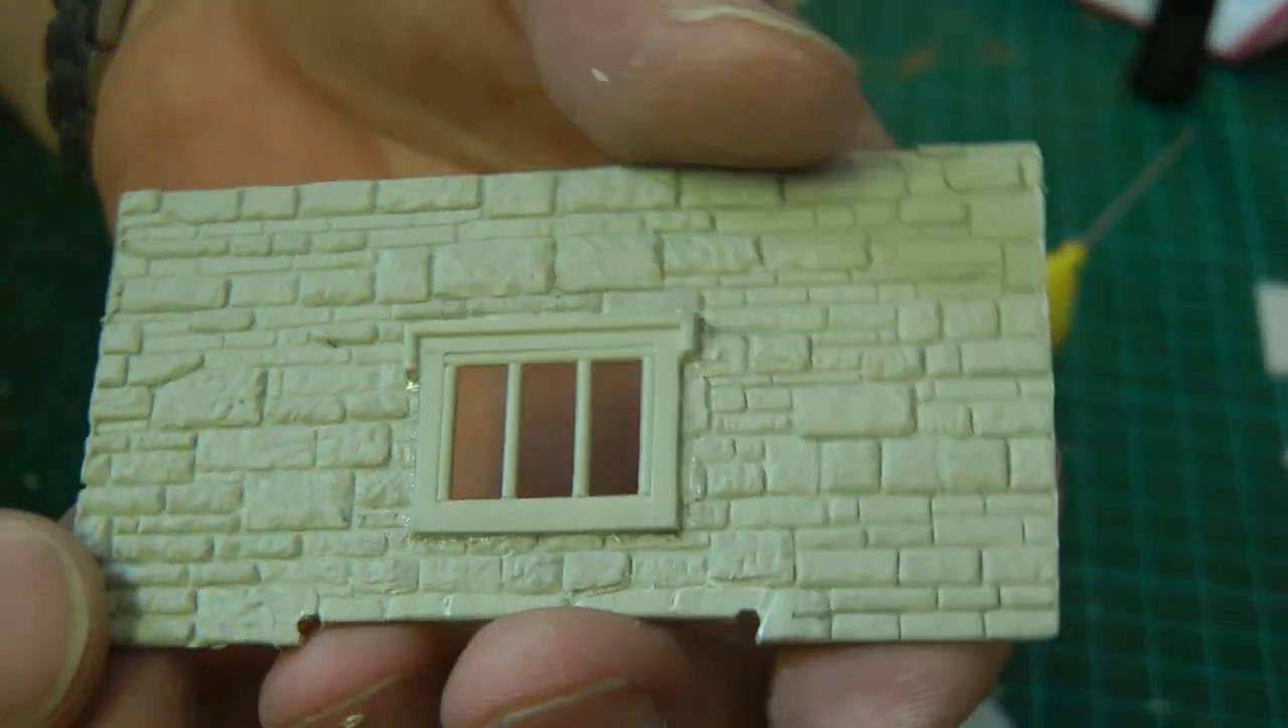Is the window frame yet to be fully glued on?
No.